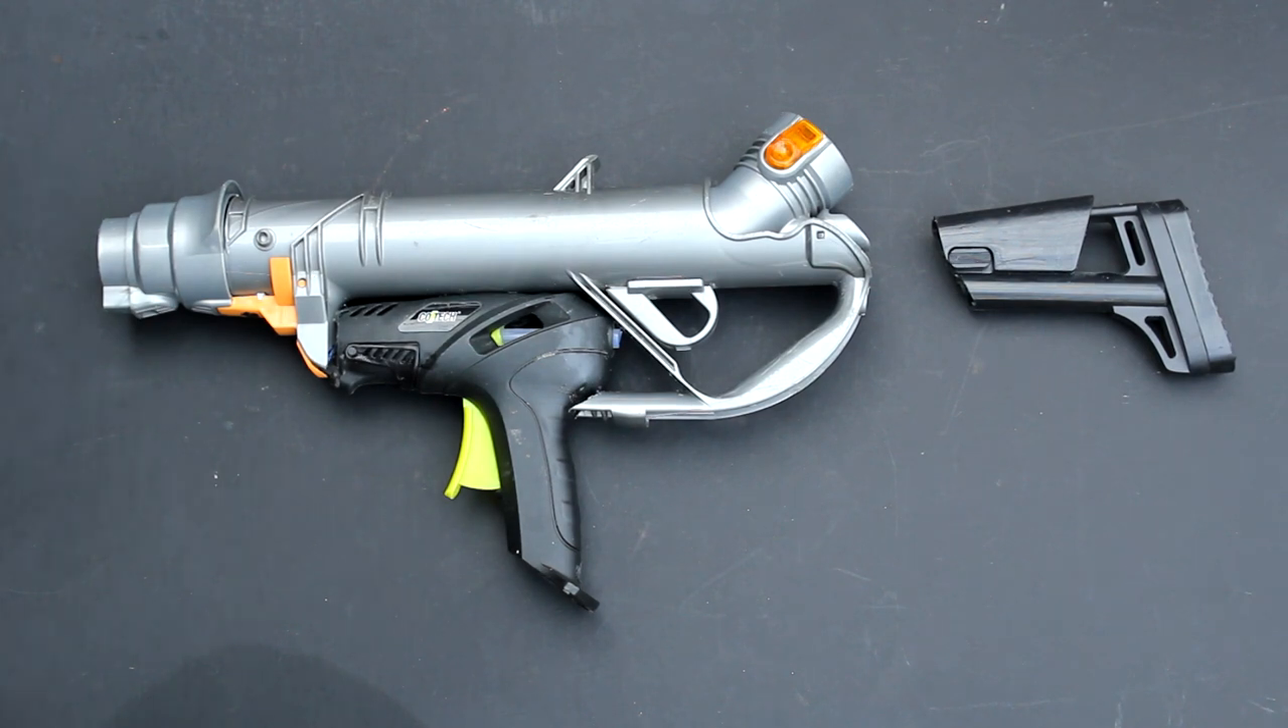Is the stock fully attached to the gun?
No.